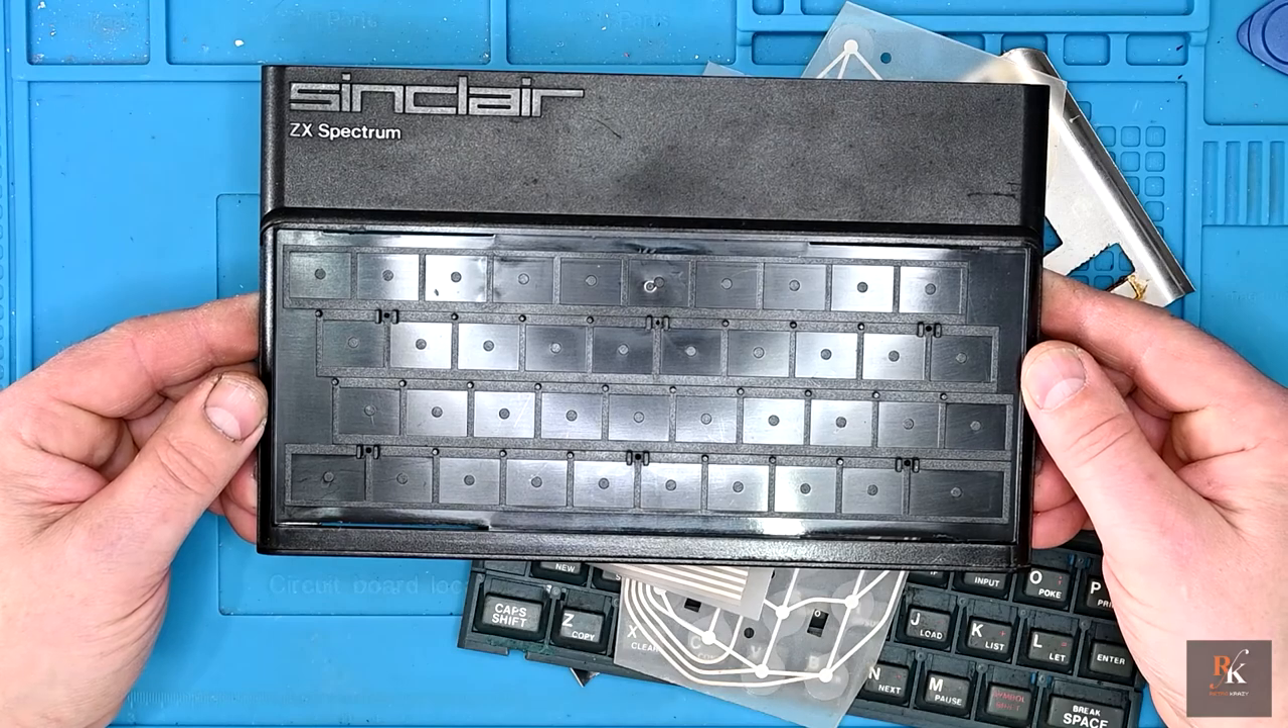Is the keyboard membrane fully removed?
Yes.